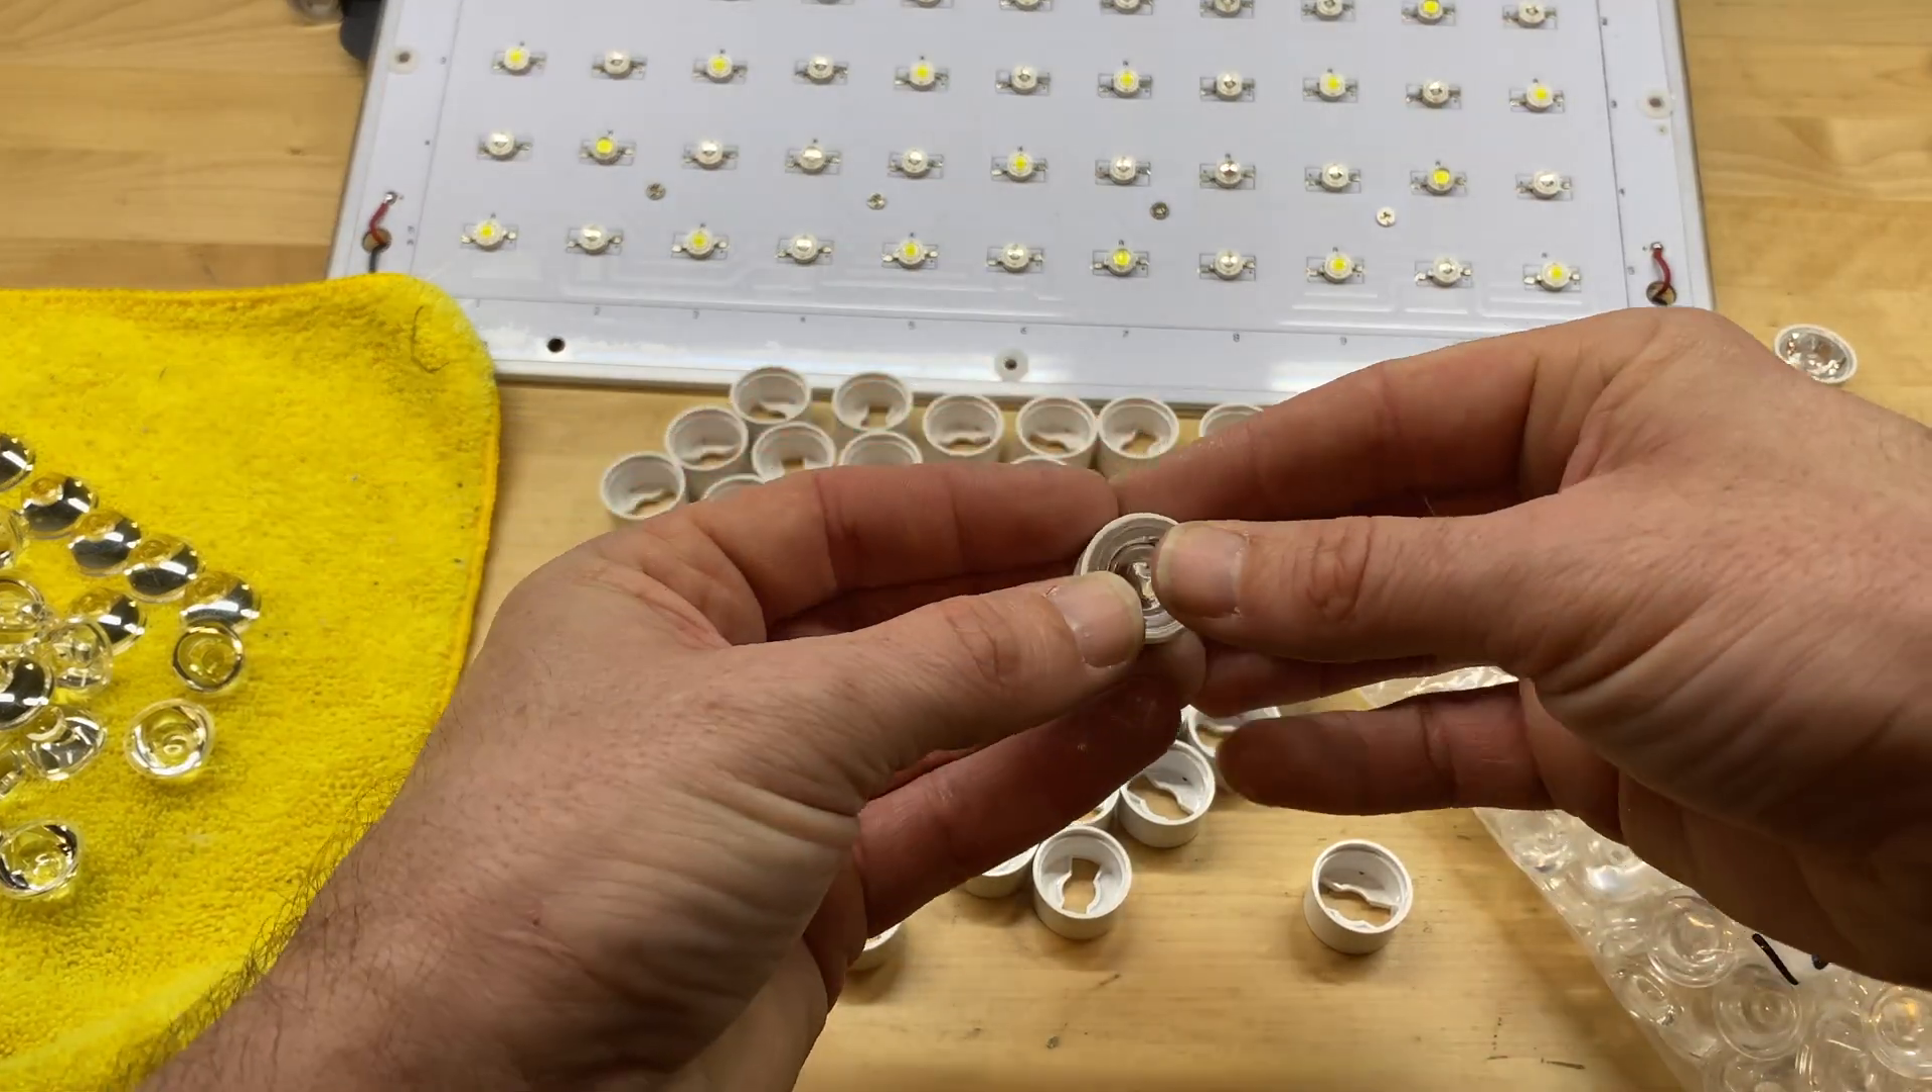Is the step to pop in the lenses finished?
No.